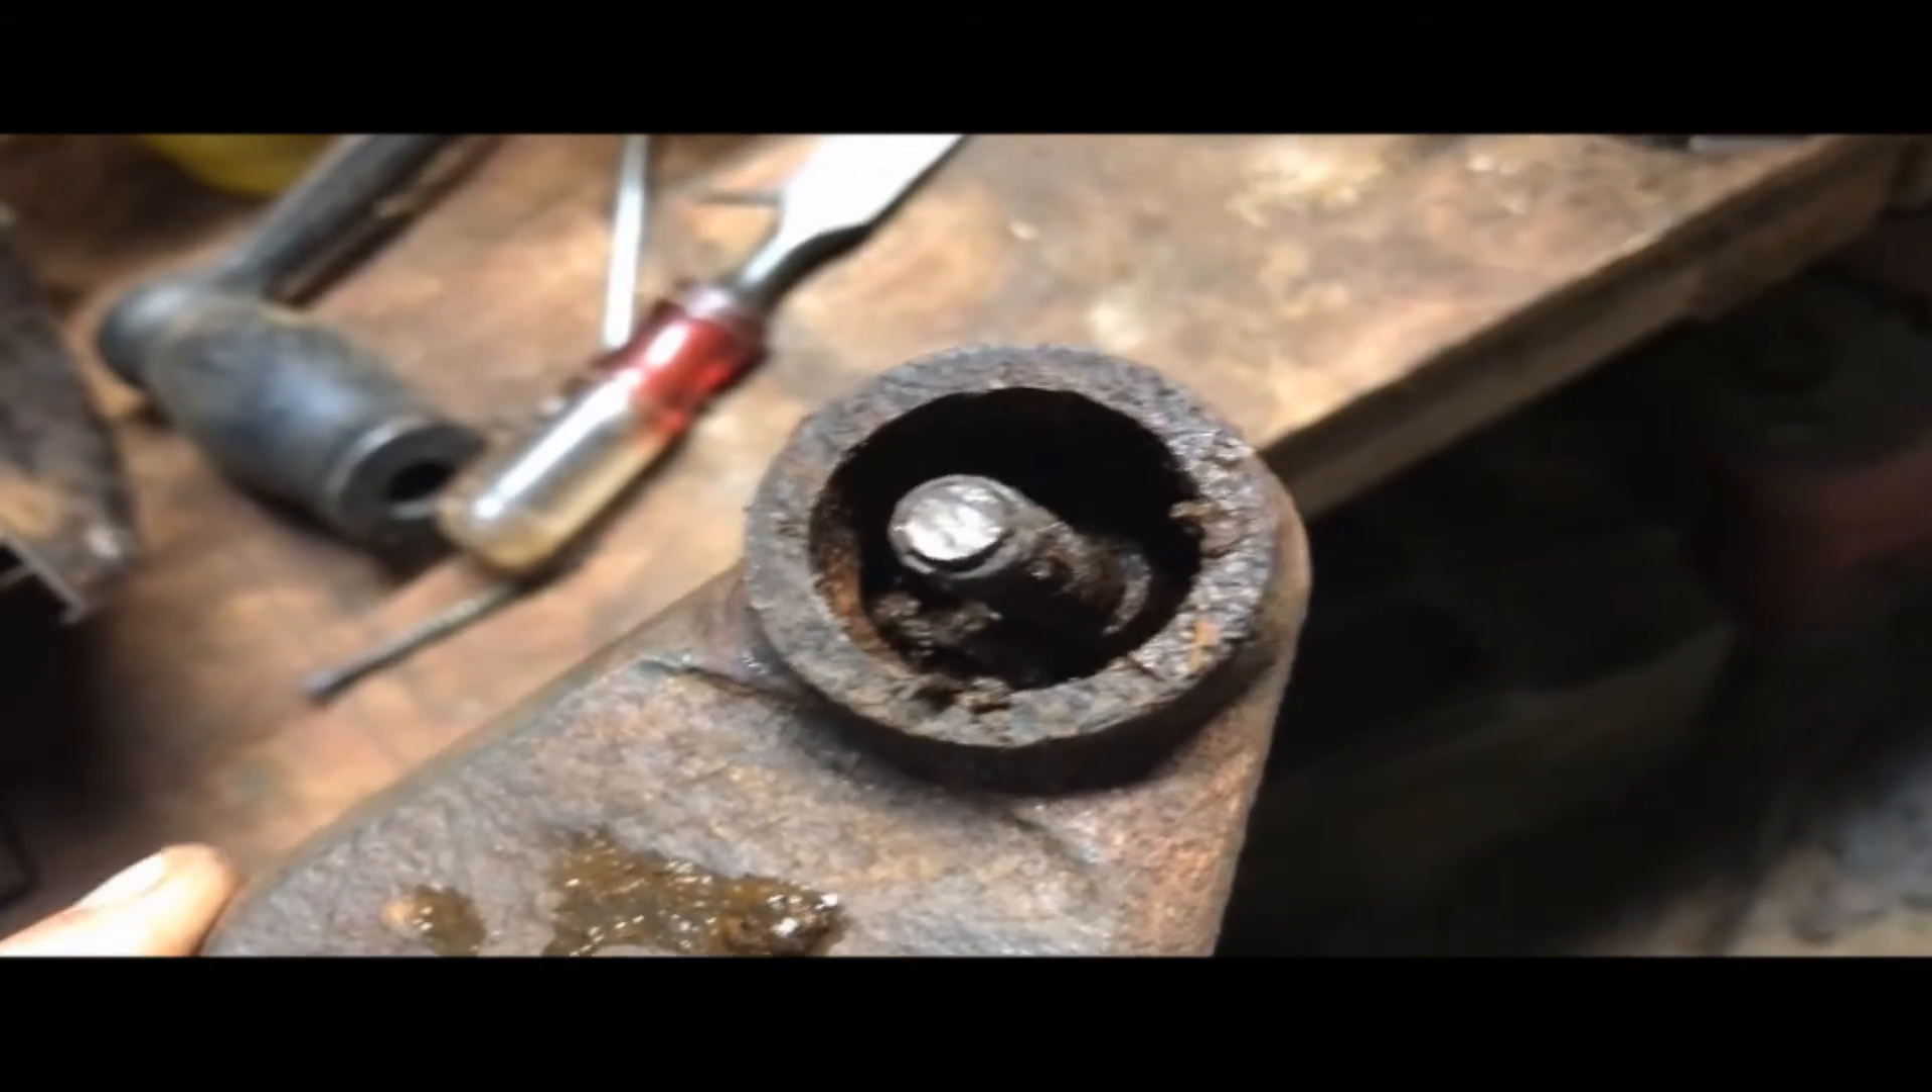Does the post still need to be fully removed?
Yes.